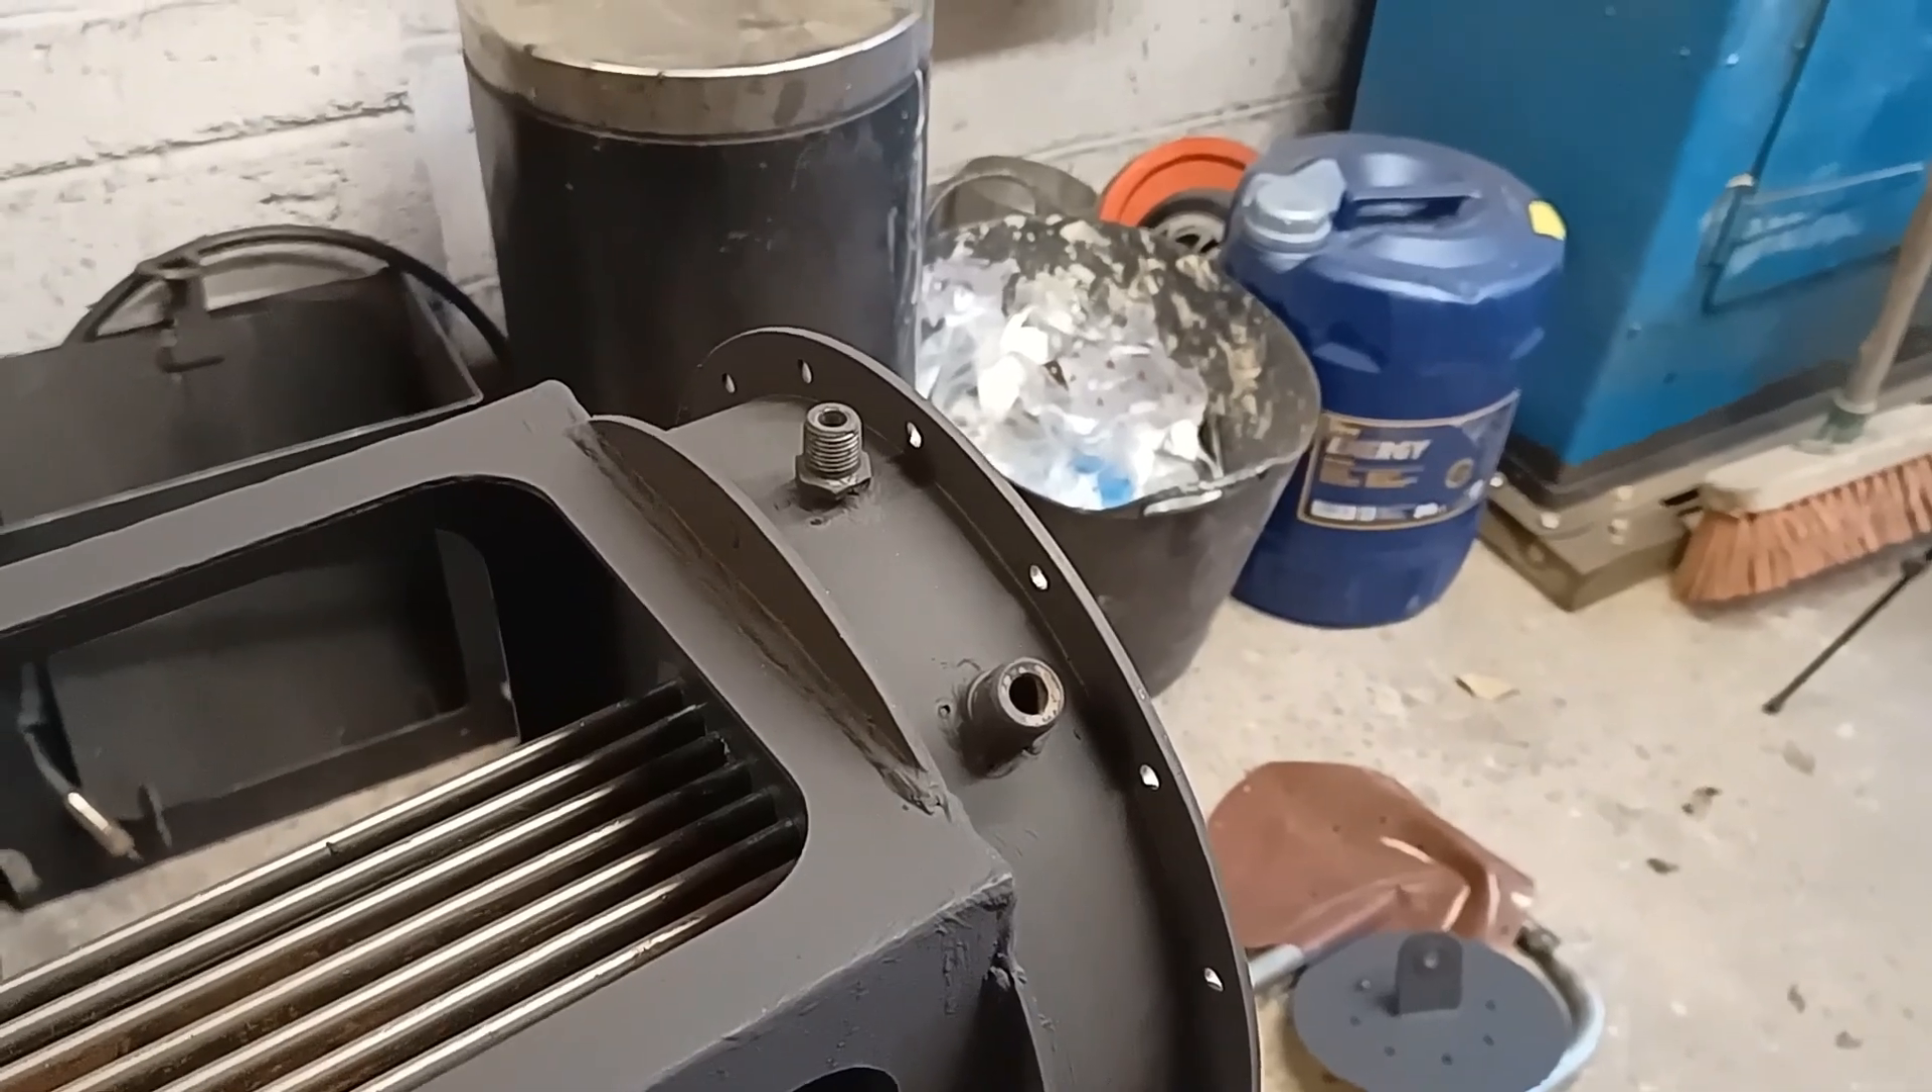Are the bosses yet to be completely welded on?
No.